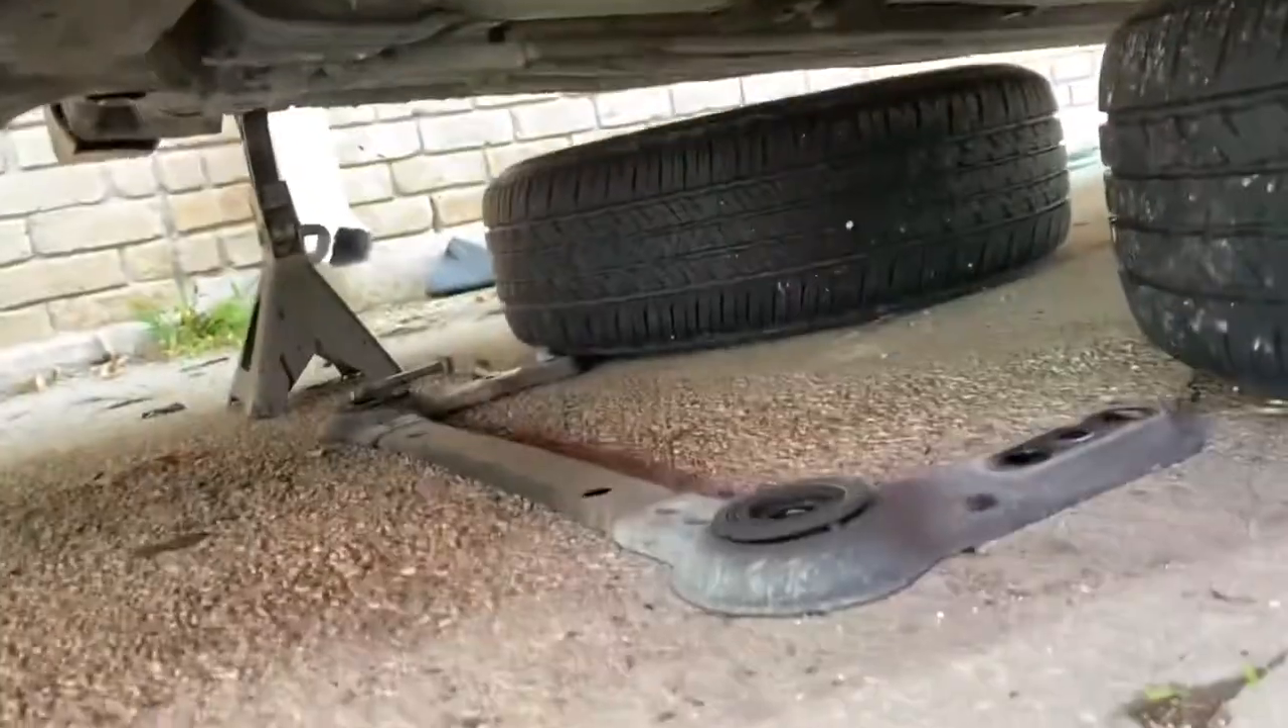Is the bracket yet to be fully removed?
No.